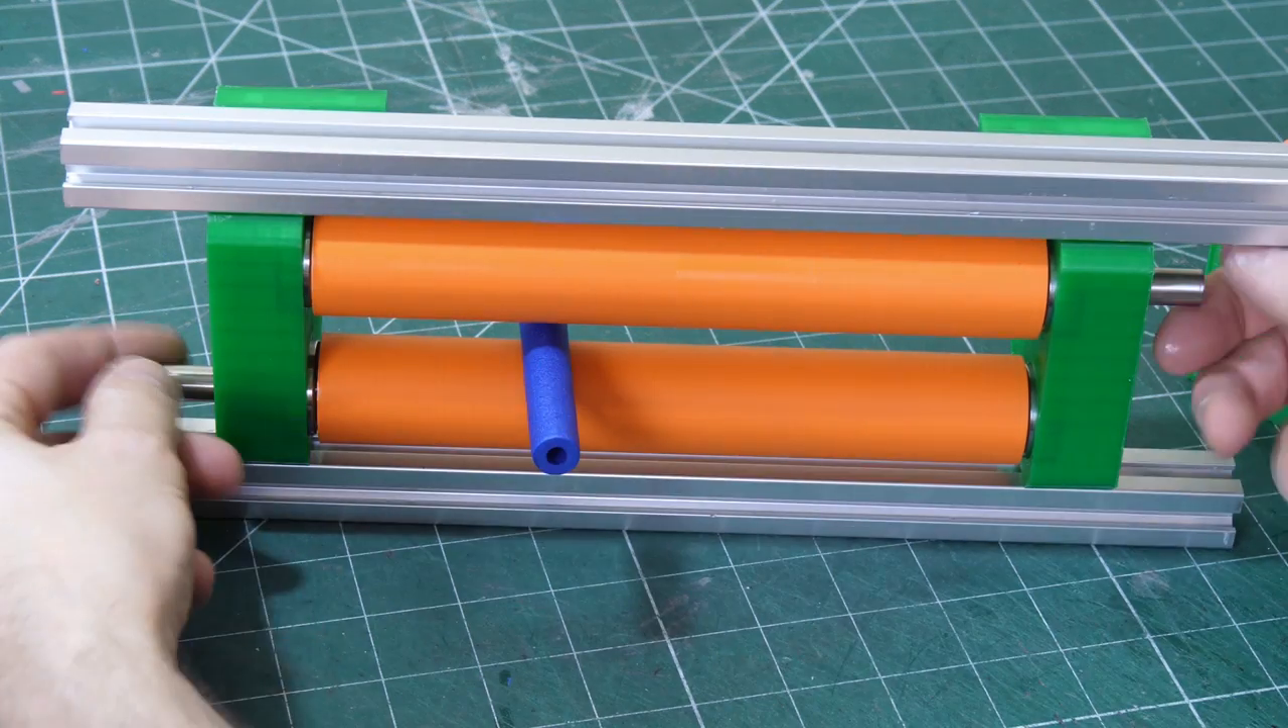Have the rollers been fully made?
Yes.